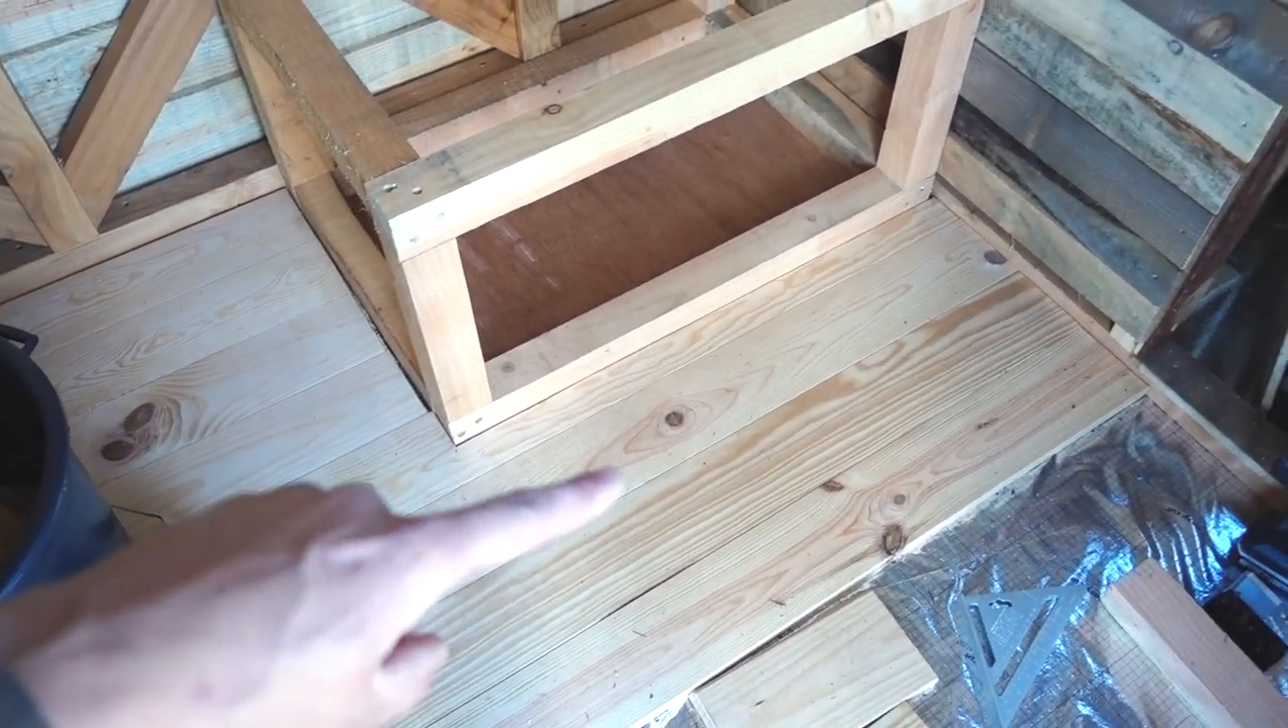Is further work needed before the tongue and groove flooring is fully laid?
Yes.